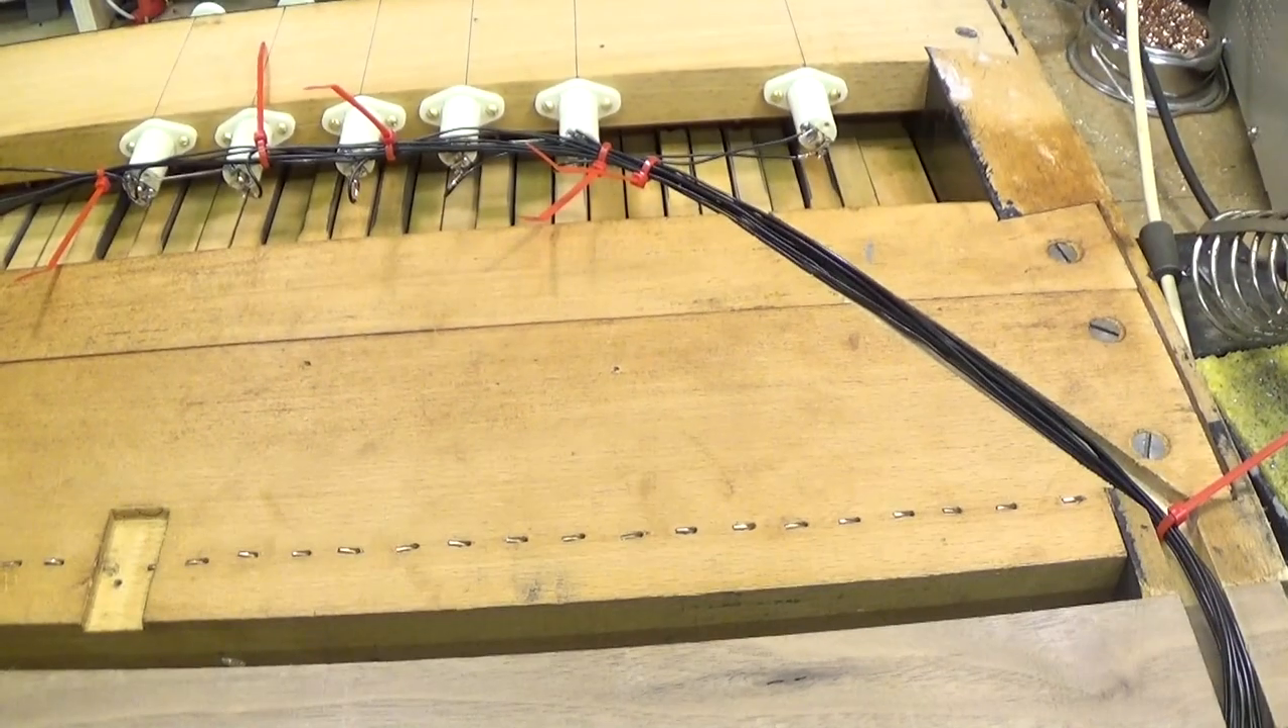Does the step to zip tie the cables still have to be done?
No.